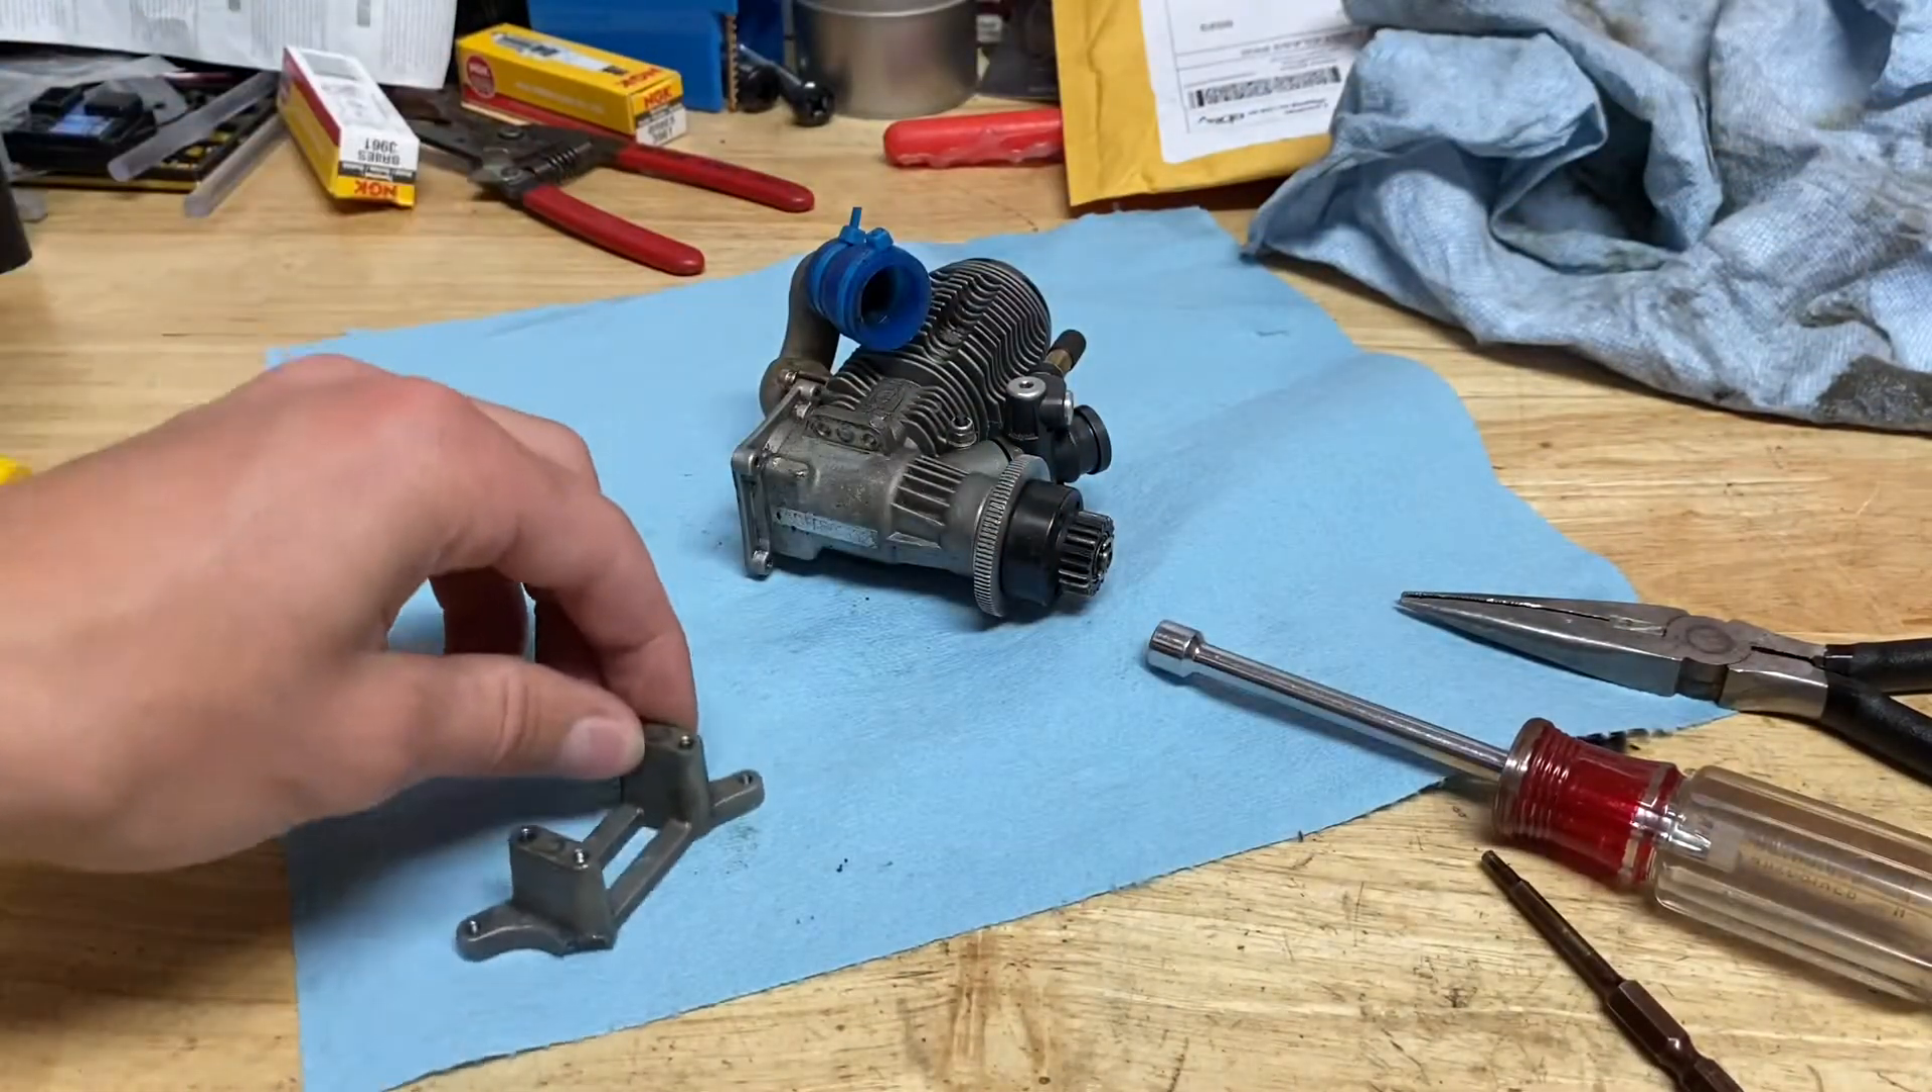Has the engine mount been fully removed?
Yes.